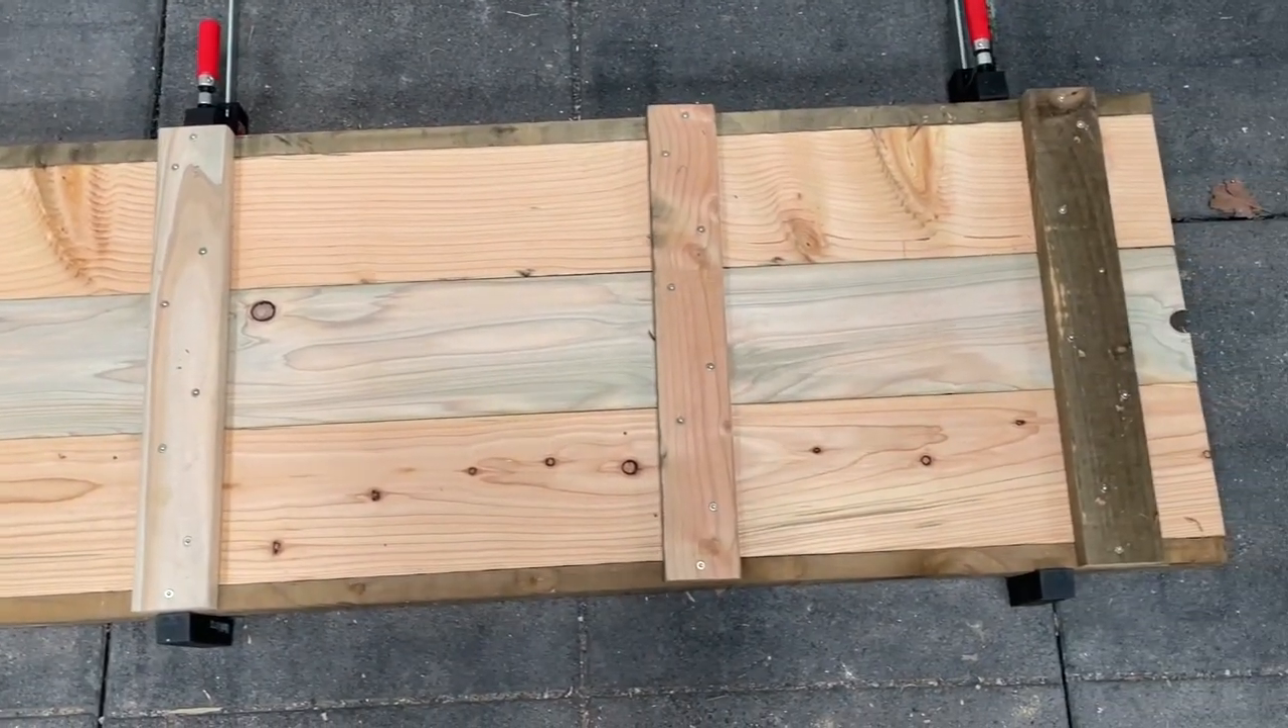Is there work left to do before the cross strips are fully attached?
No.